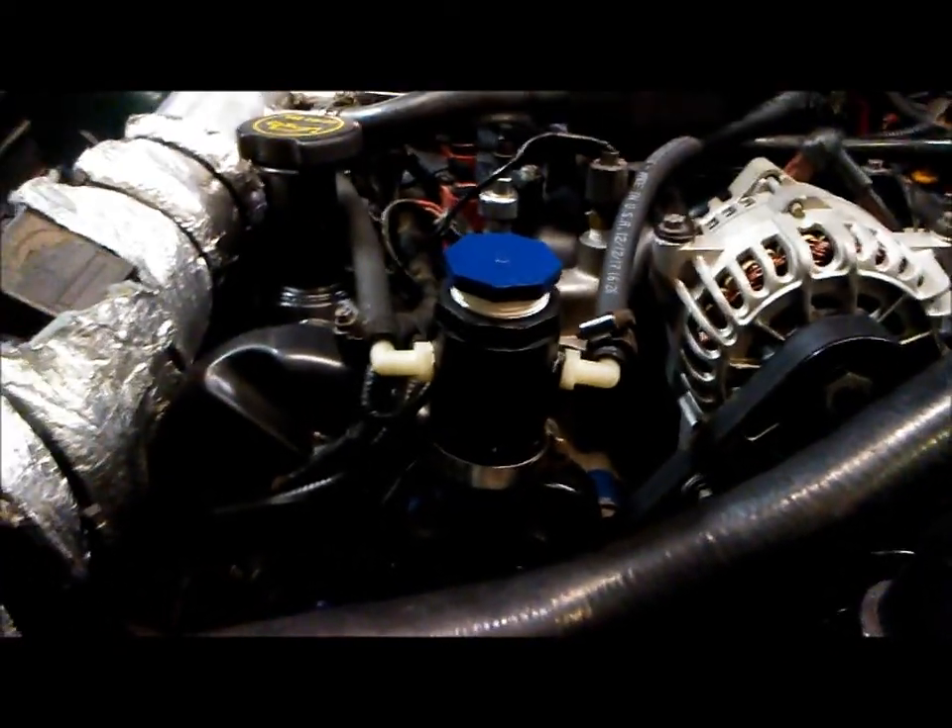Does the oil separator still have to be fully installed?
No.